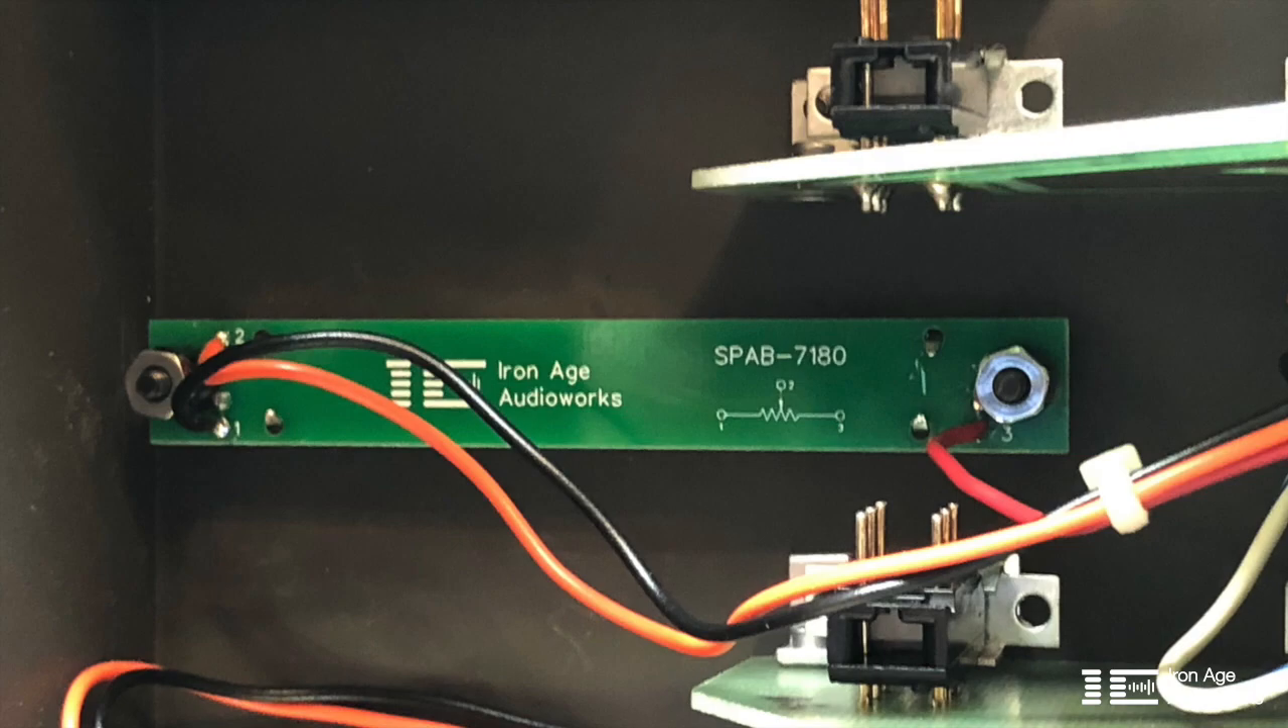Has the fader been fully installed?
Yes.